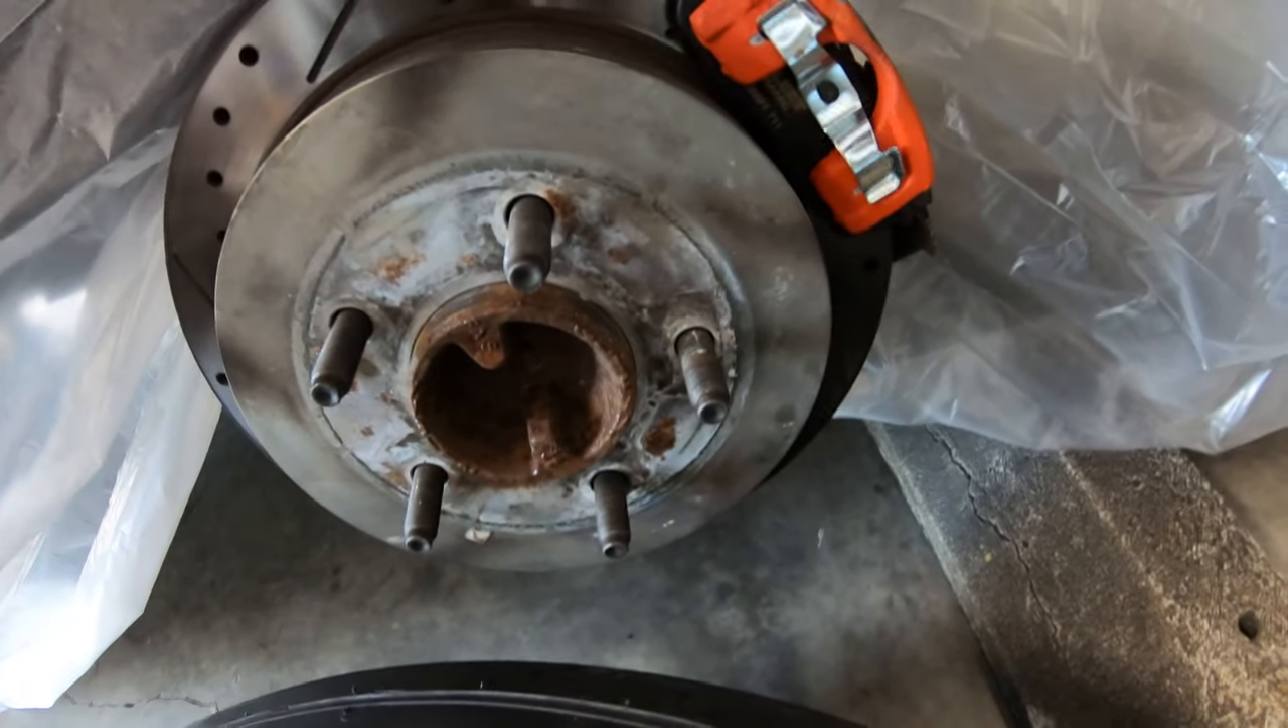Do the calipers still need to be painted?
No.